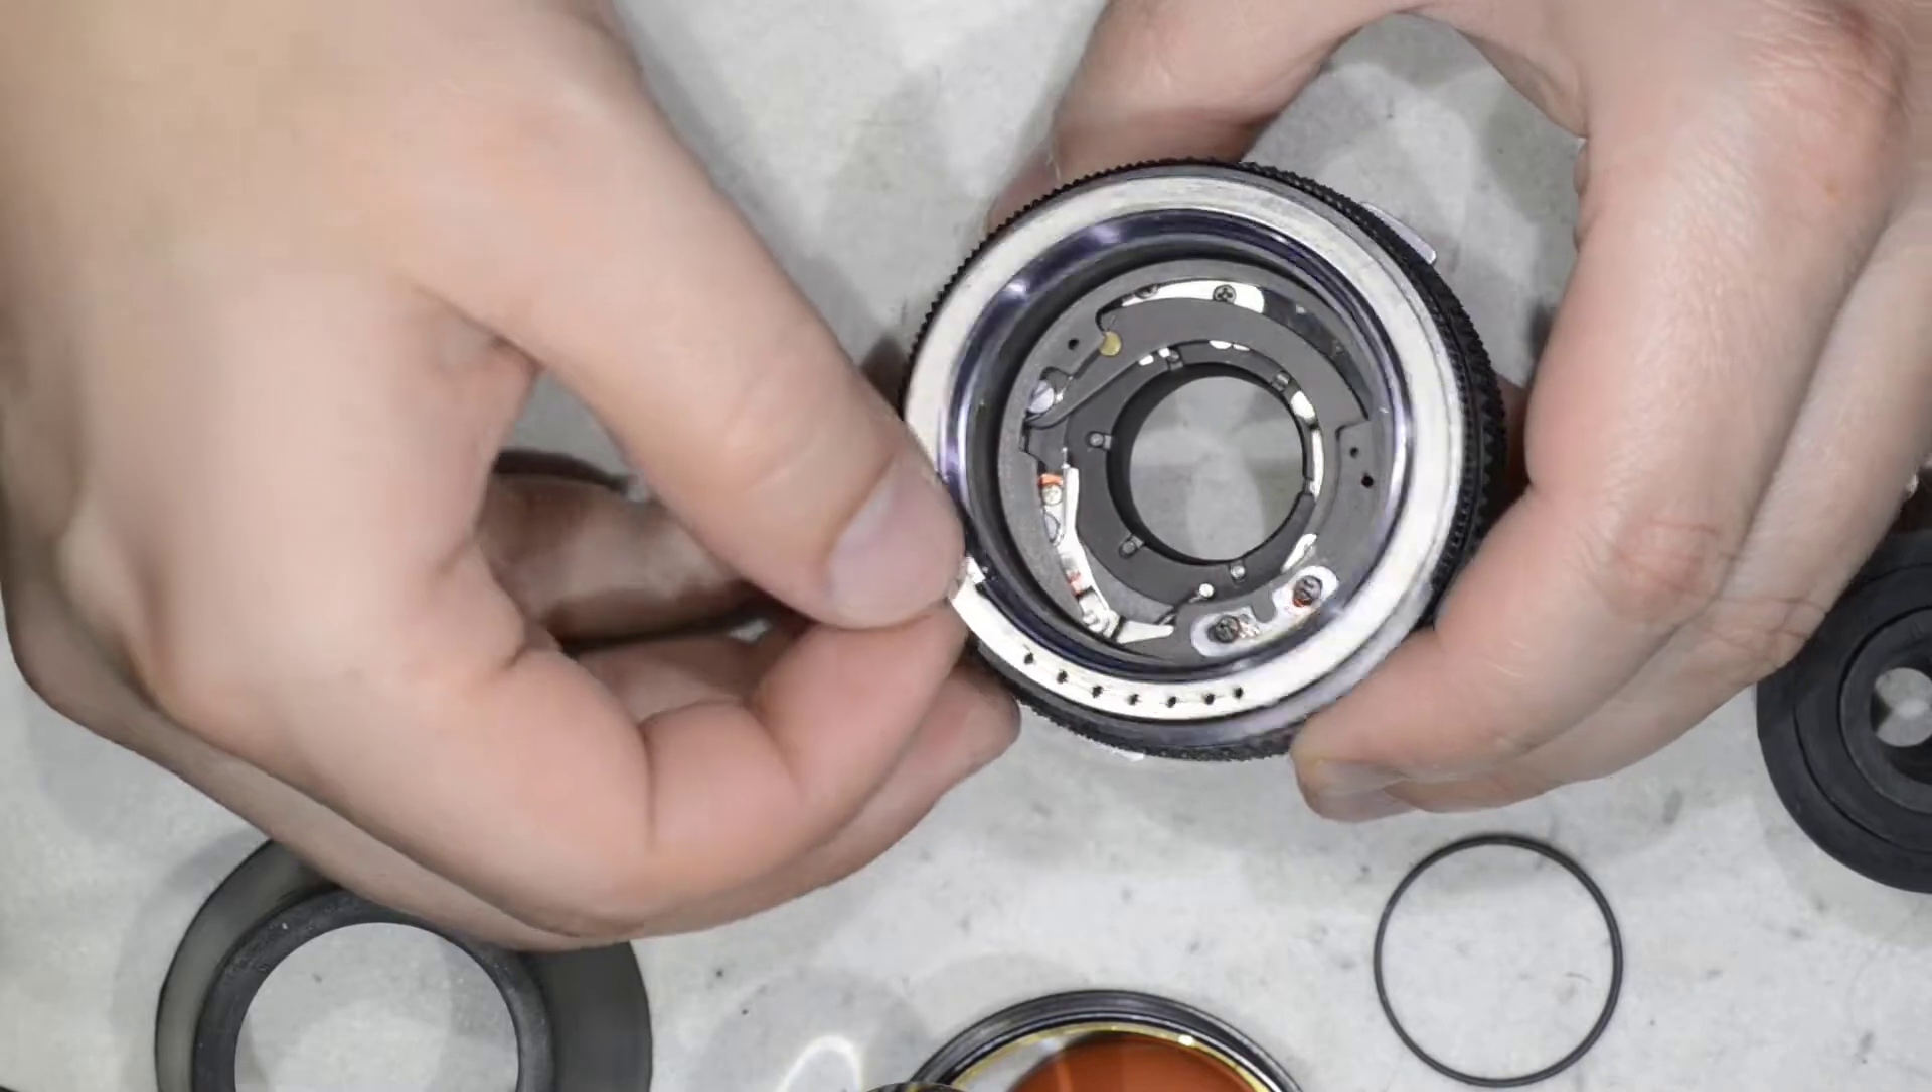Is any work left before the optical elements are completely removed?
No.